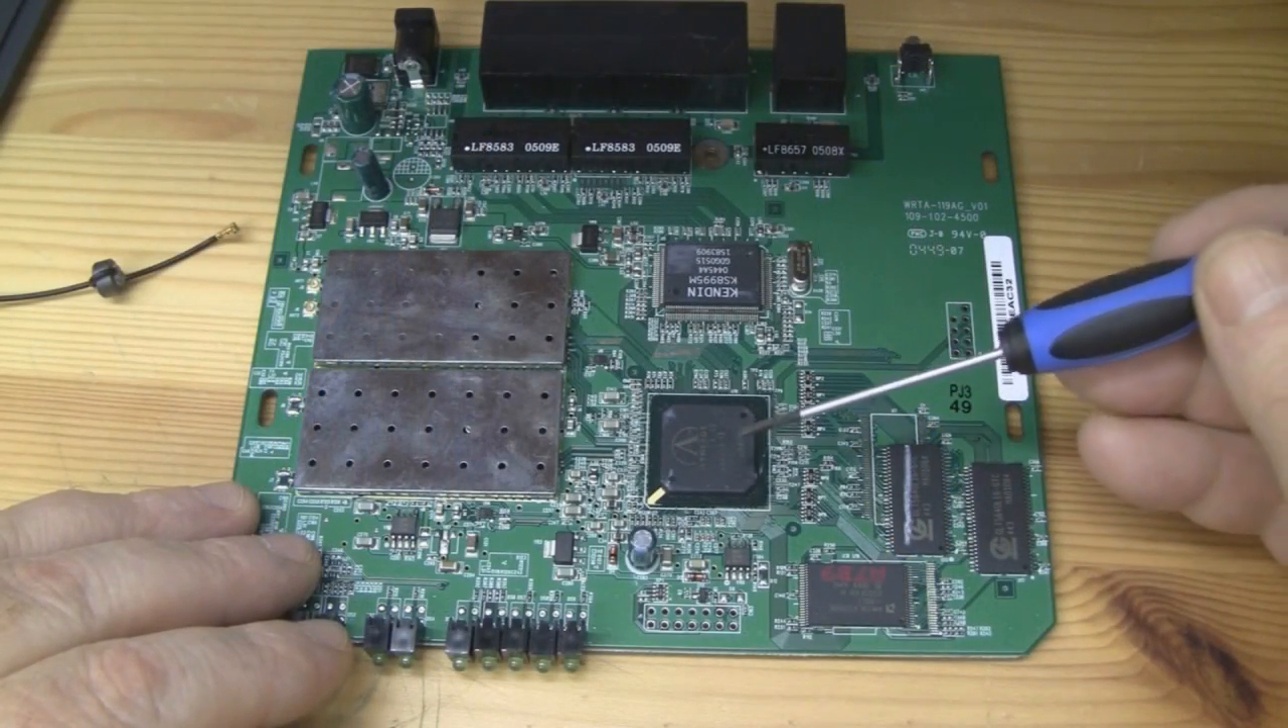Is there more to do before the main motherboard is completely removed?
No.